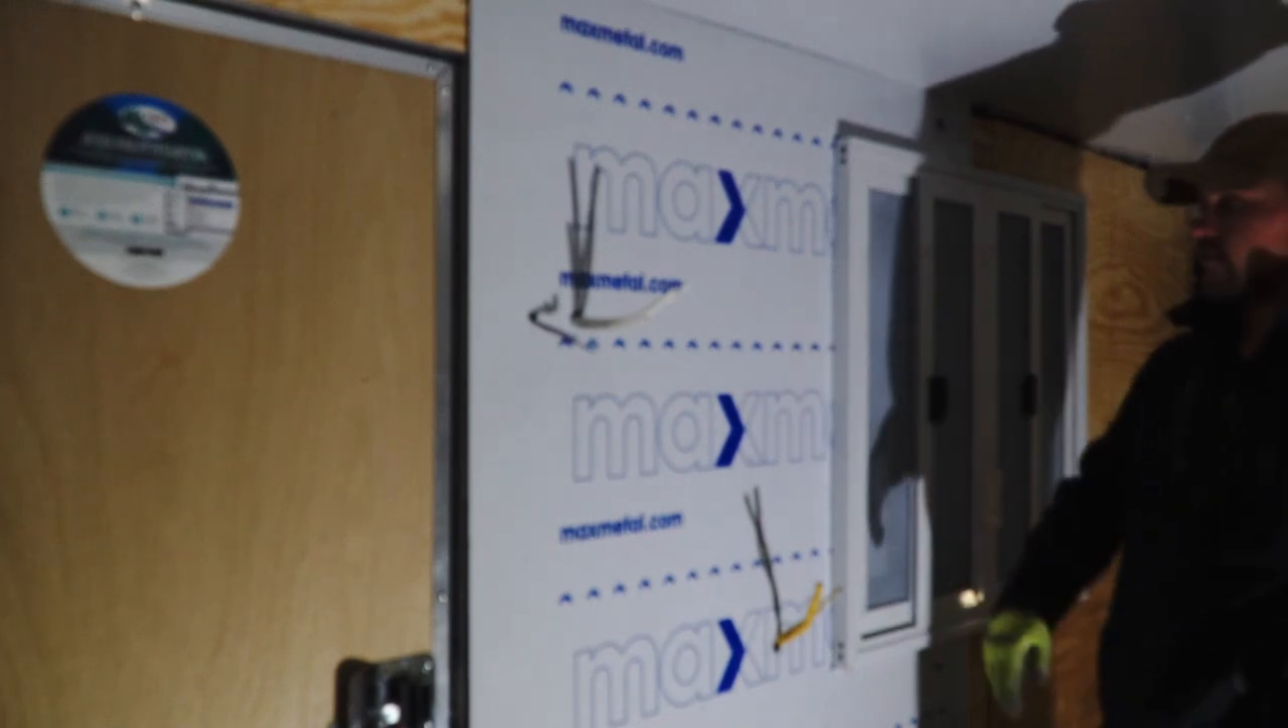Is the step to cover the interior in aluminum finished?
No.